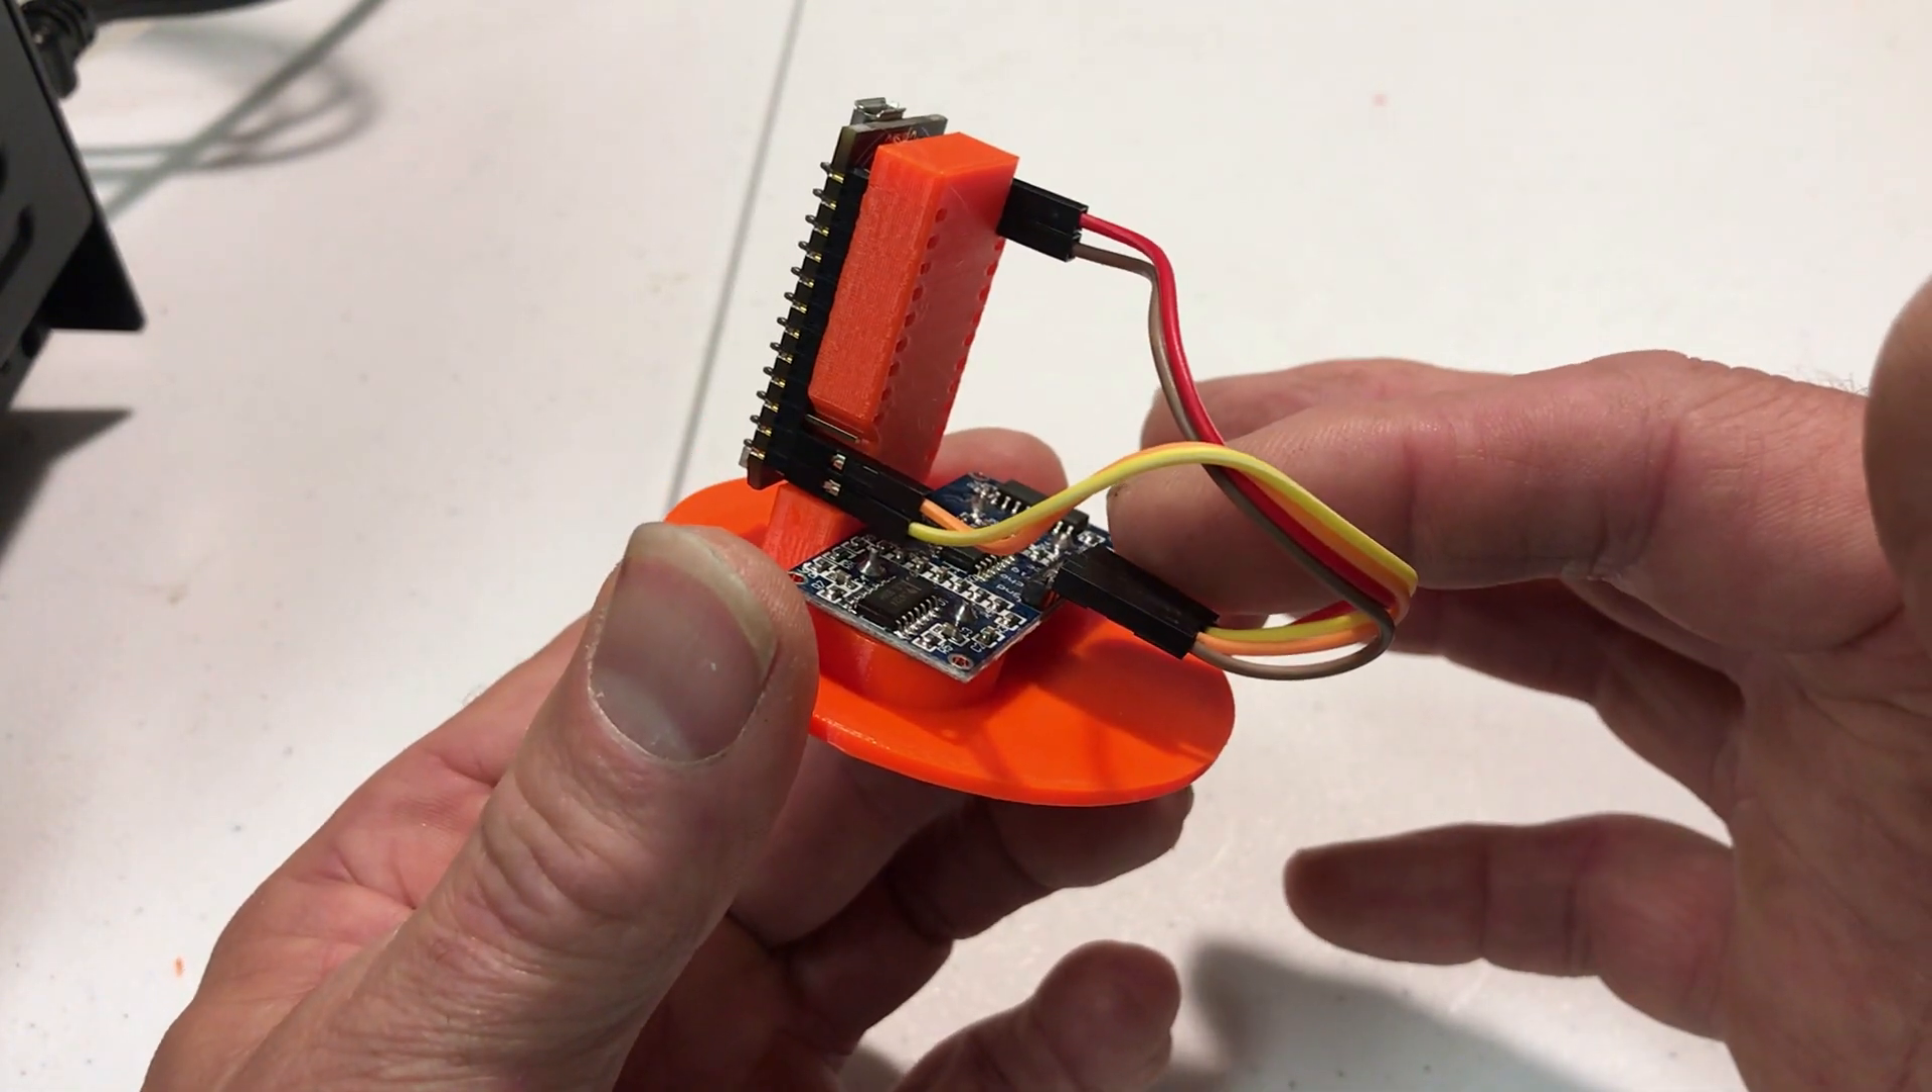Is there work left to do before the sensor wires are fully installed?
No.